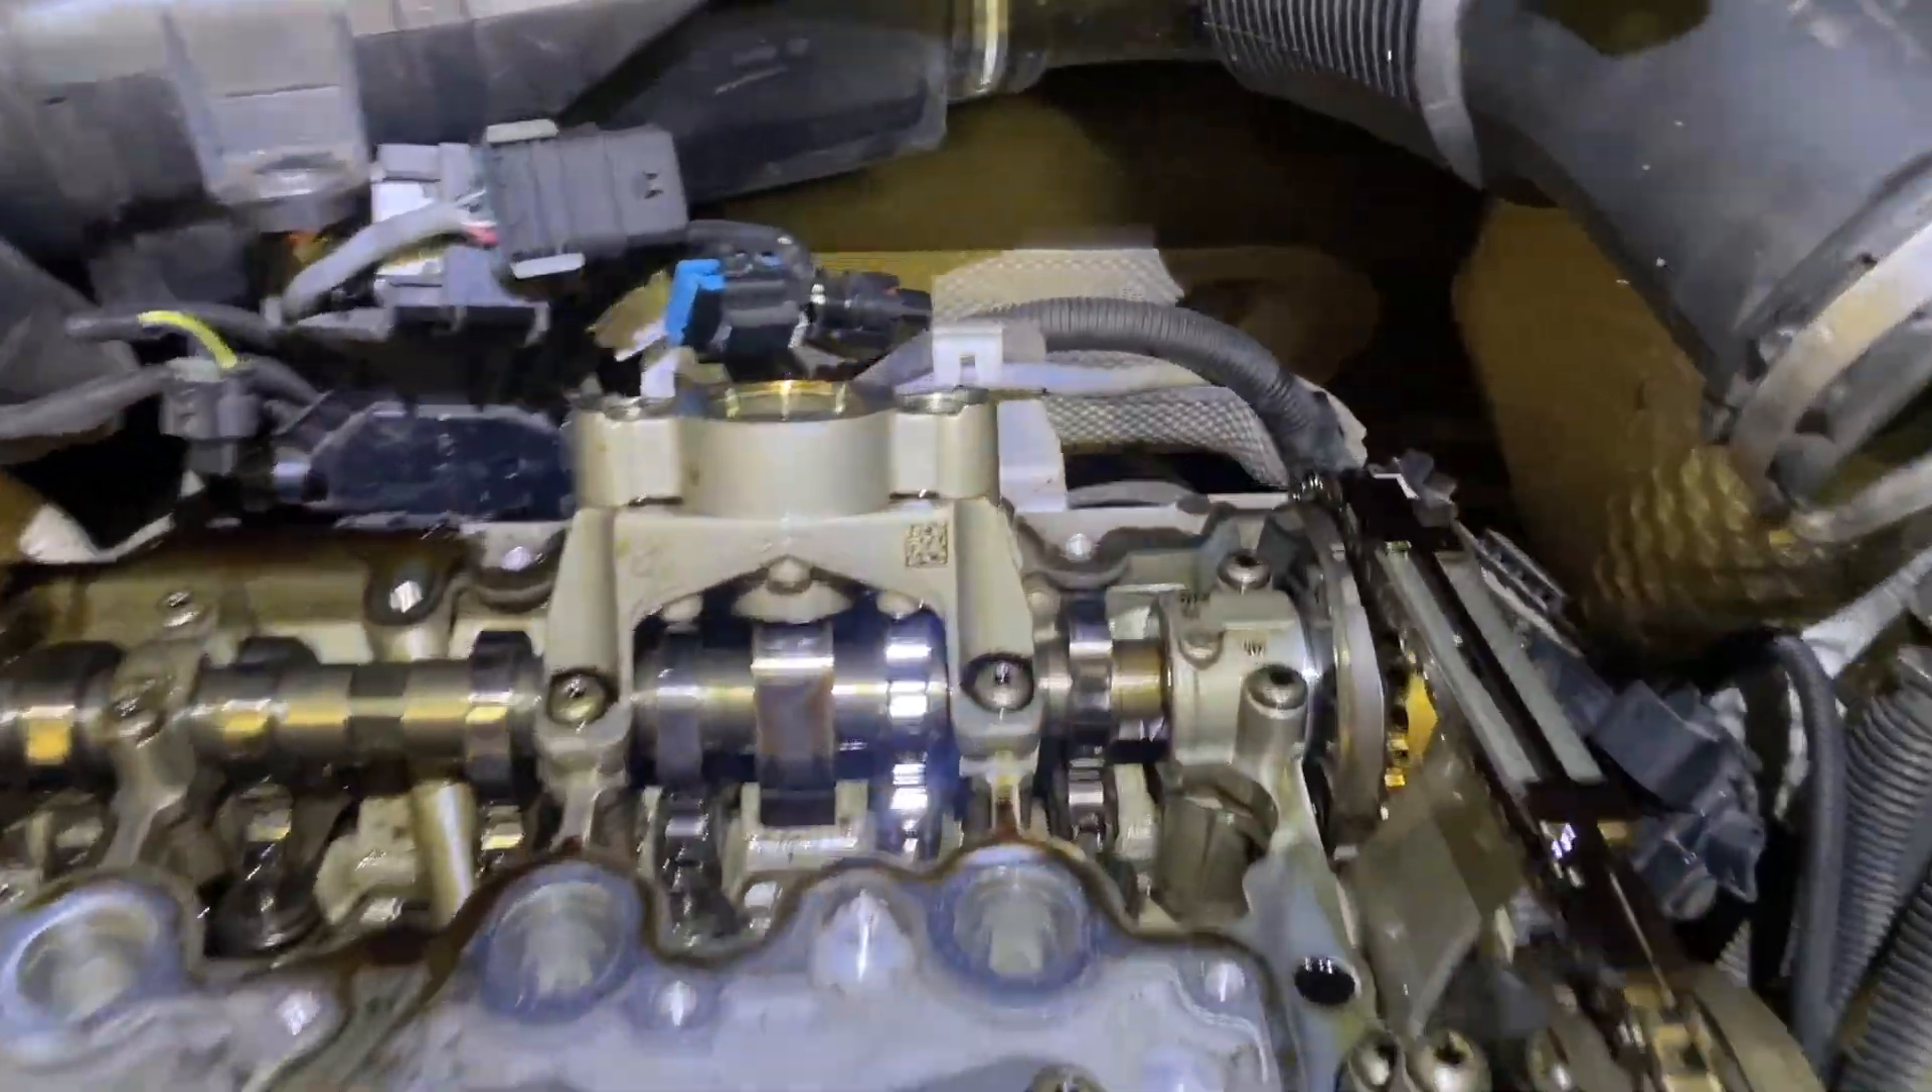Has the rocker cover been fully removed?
Yes.